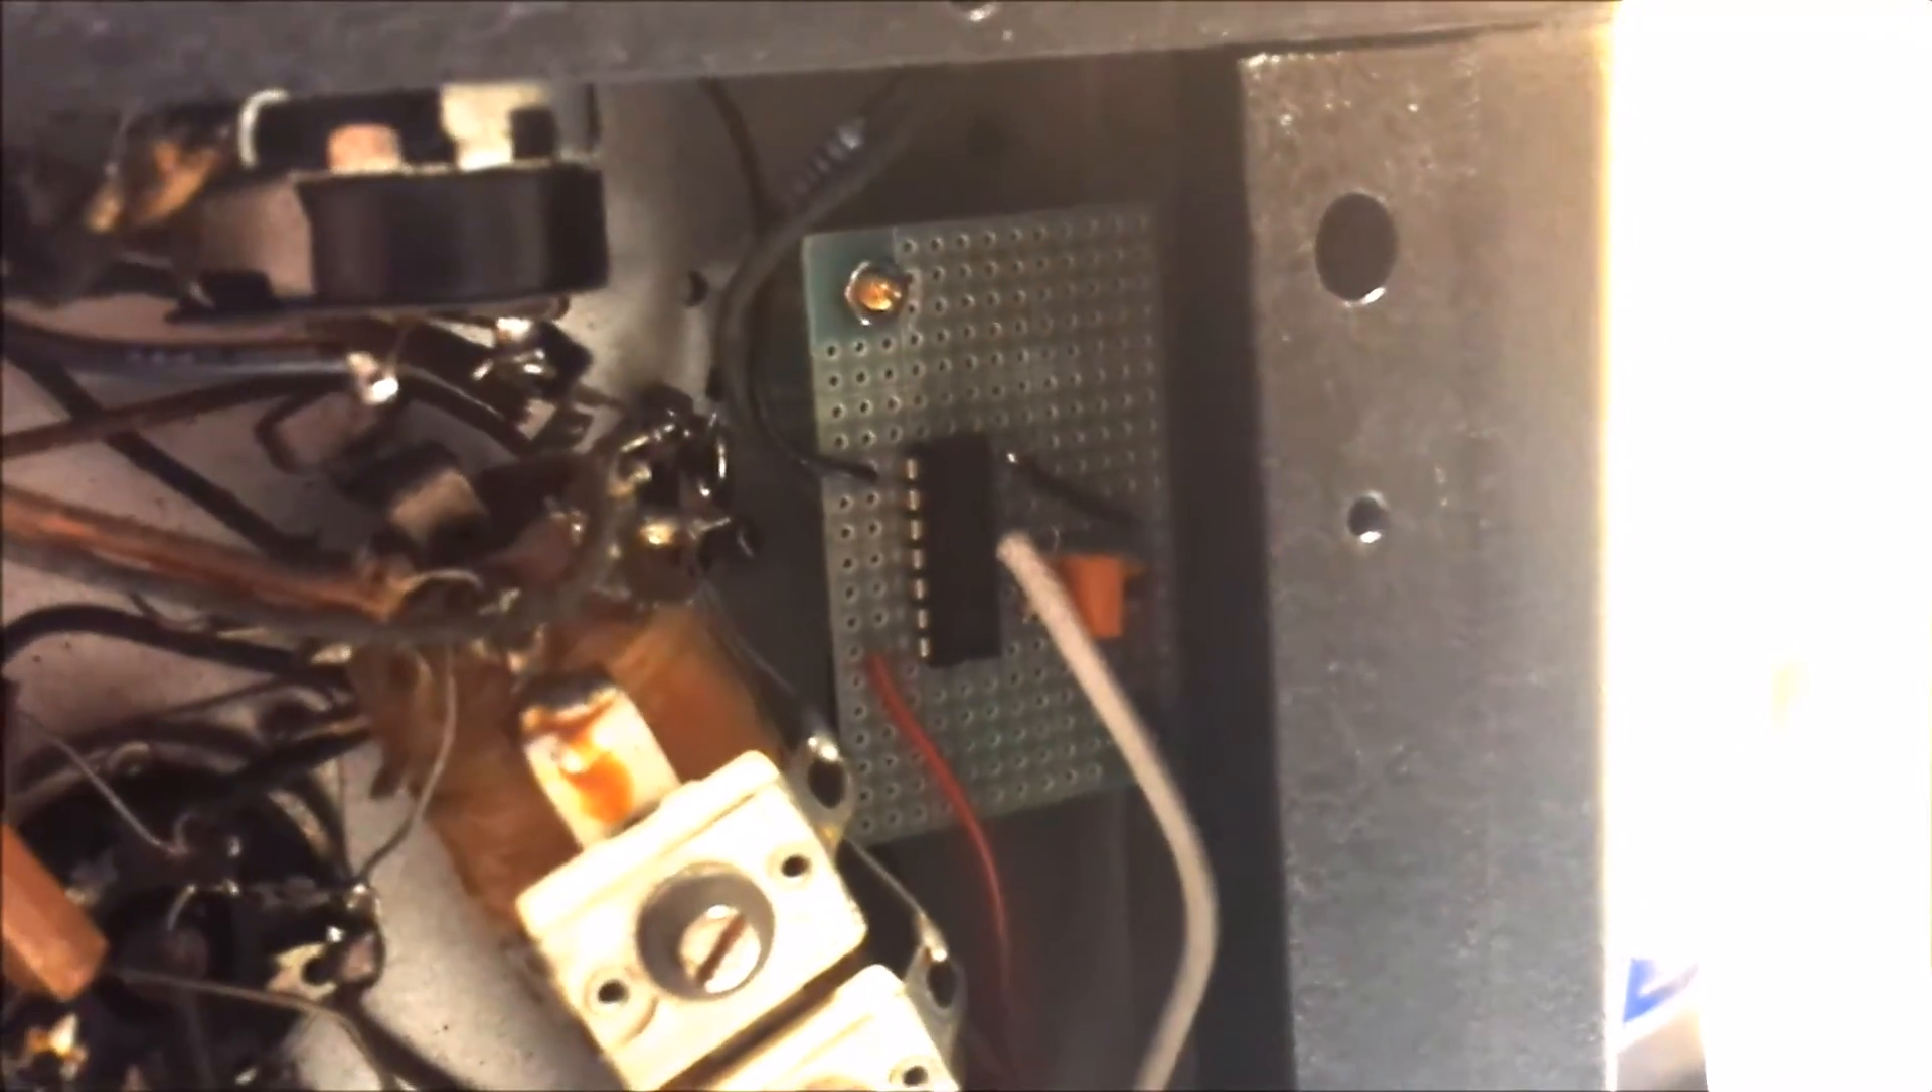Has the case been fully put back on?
No.